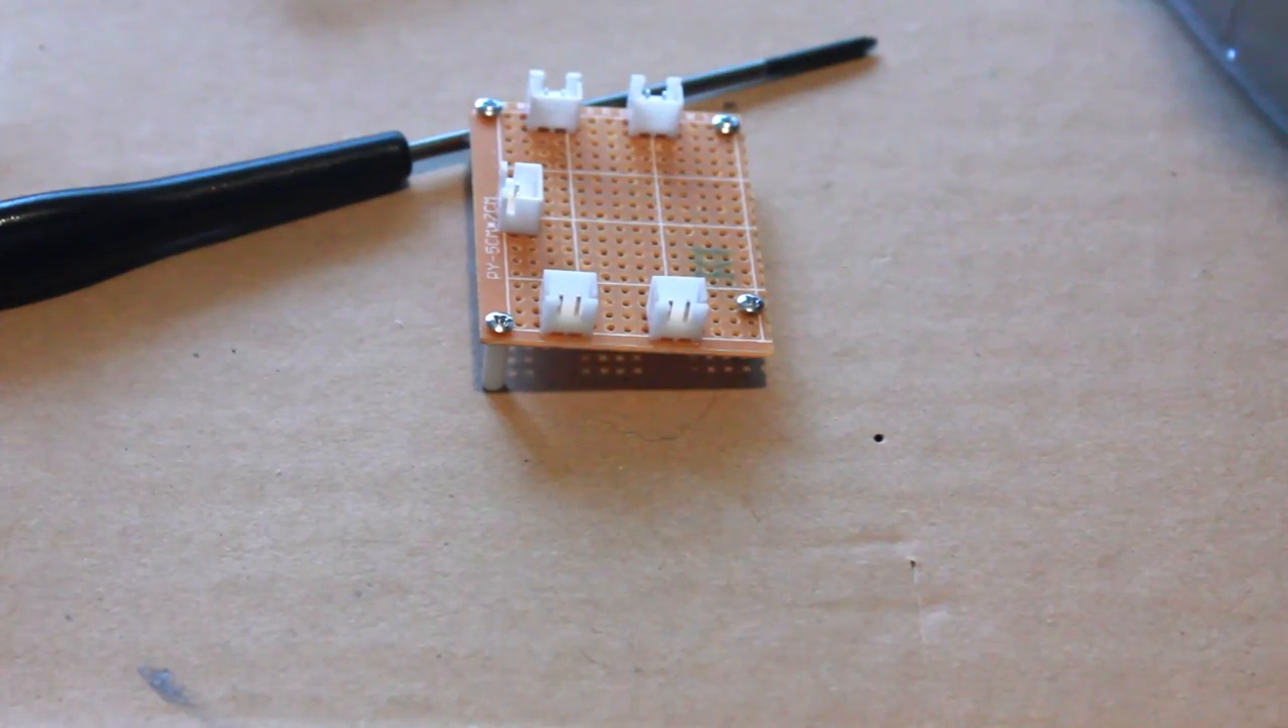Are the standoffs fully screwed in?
Yes.